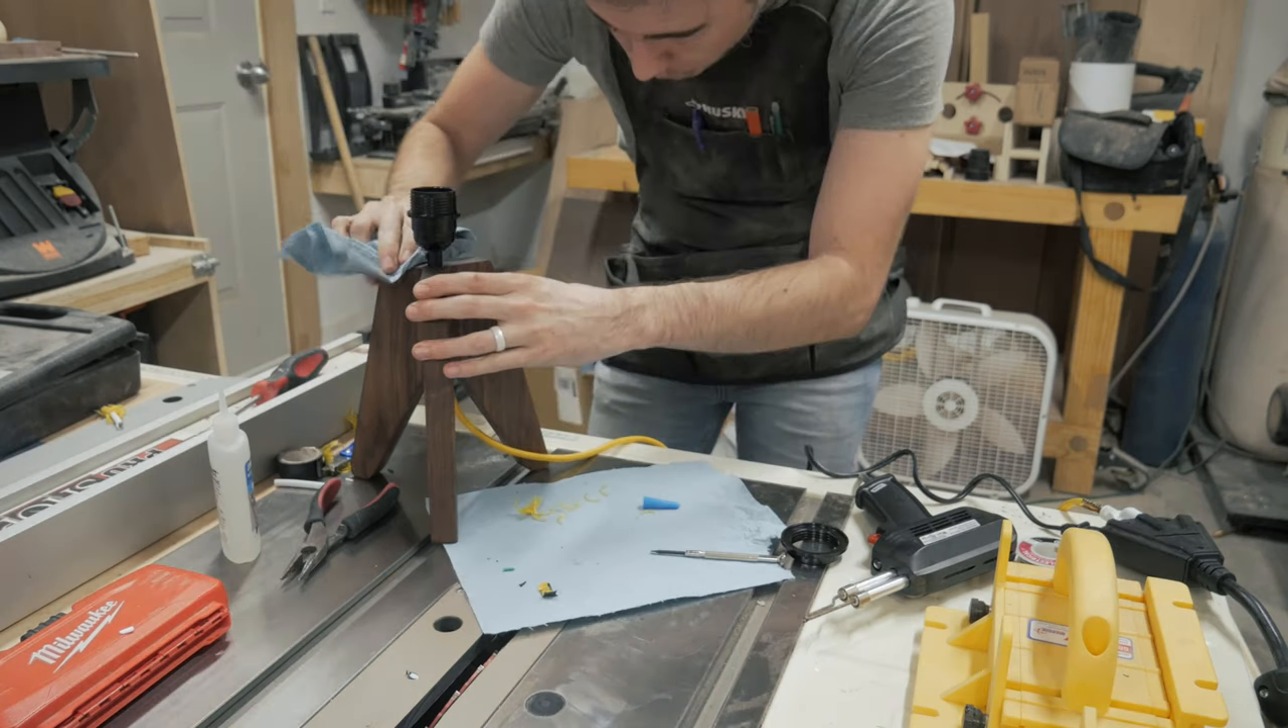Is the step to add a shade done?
No.